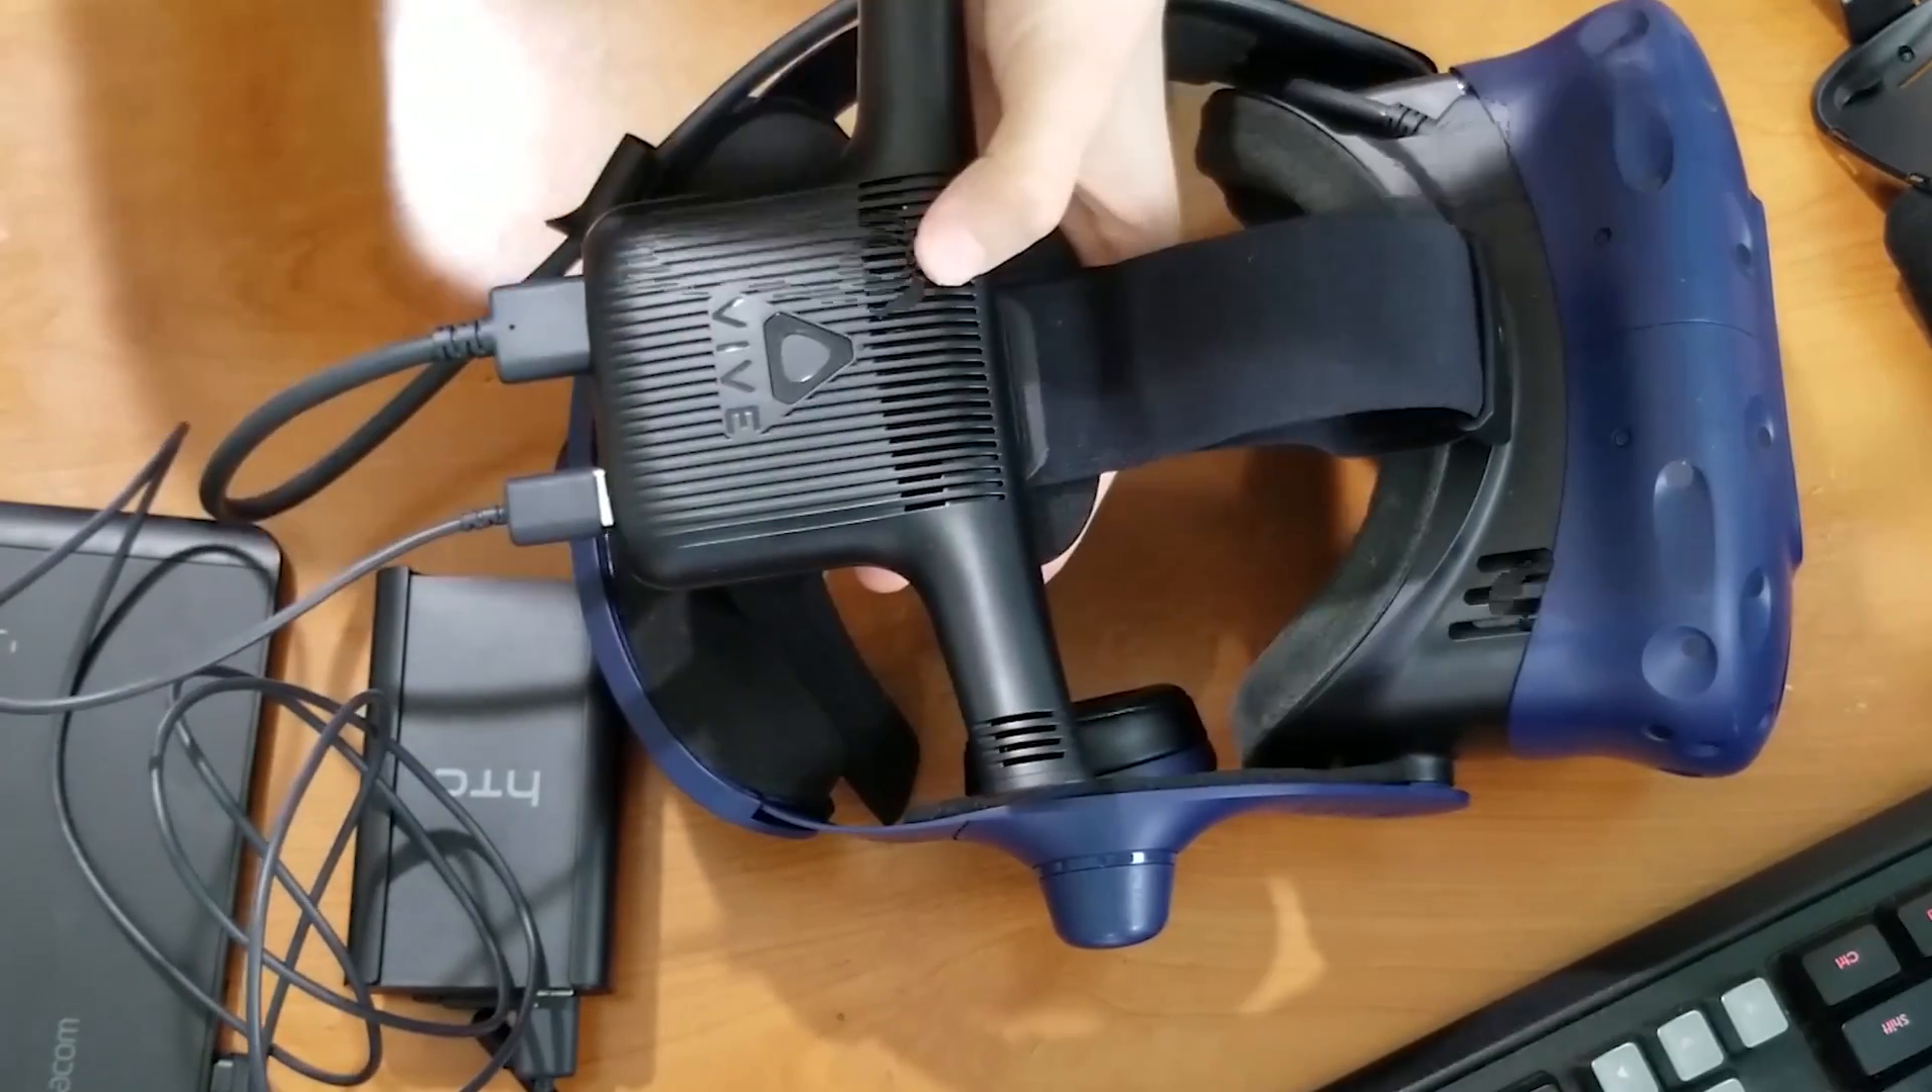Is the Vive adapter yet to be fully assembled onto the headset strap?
No.